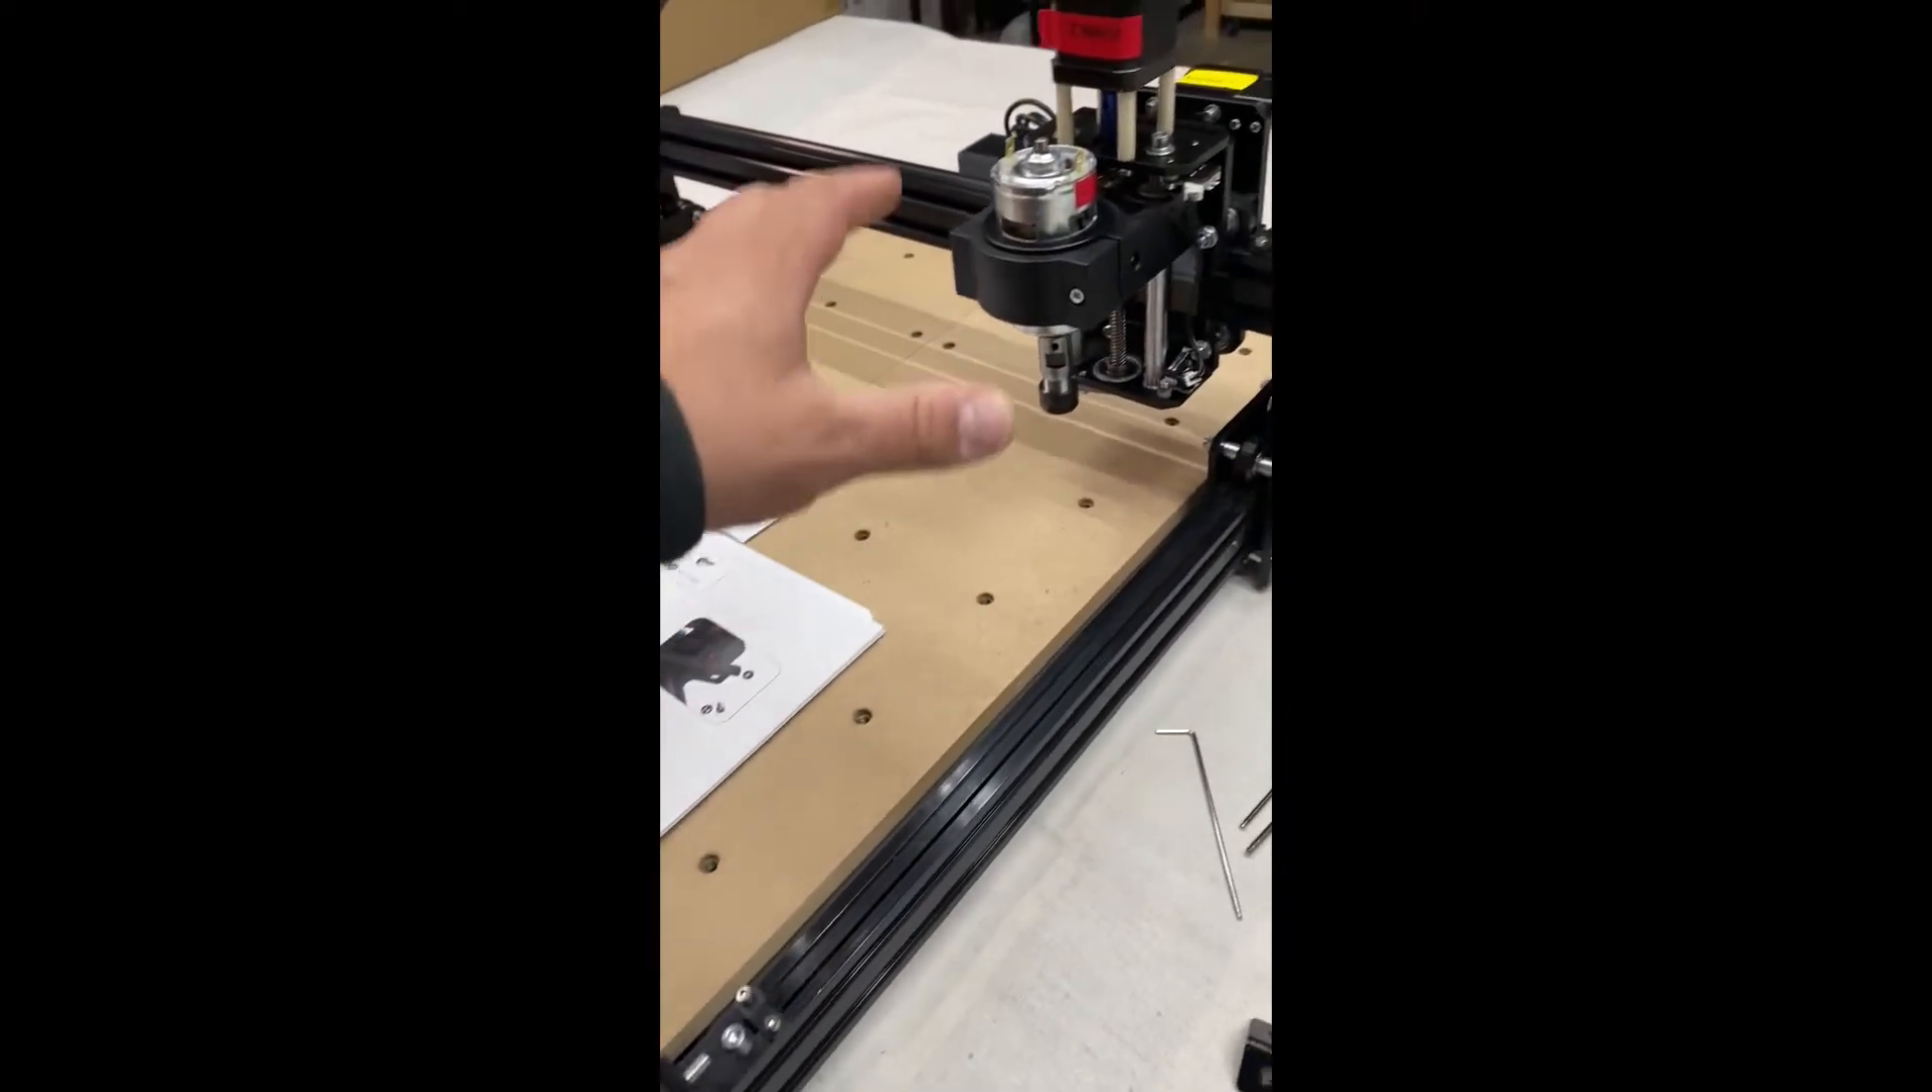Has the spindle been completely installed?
Yes.